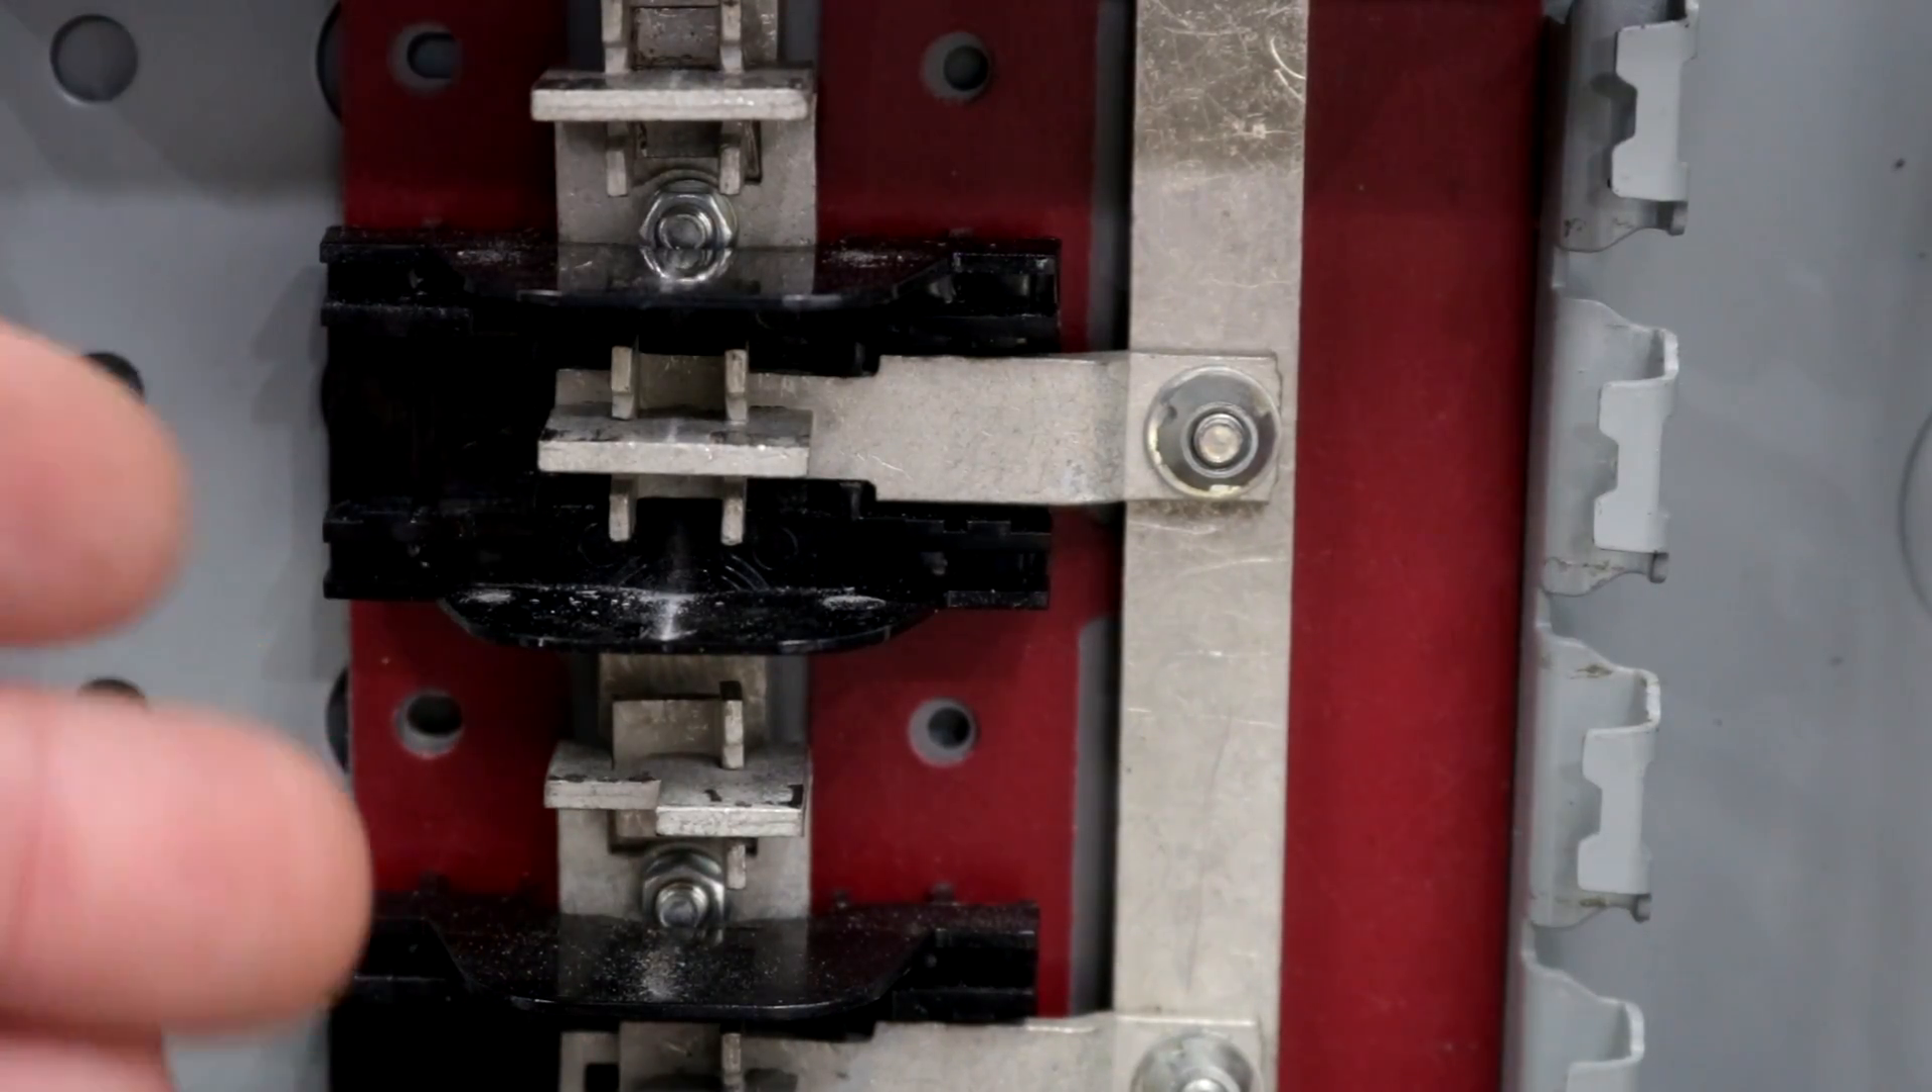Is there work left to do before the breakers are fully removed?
No.